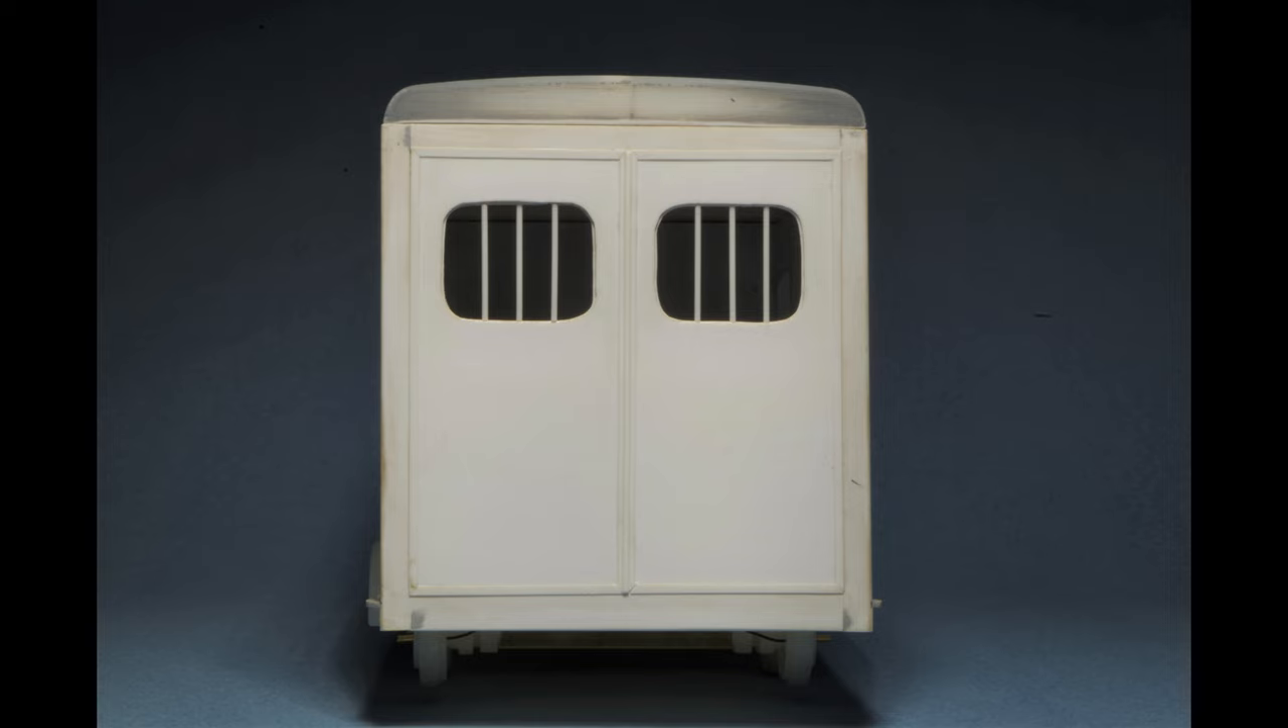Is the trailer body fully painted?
No.